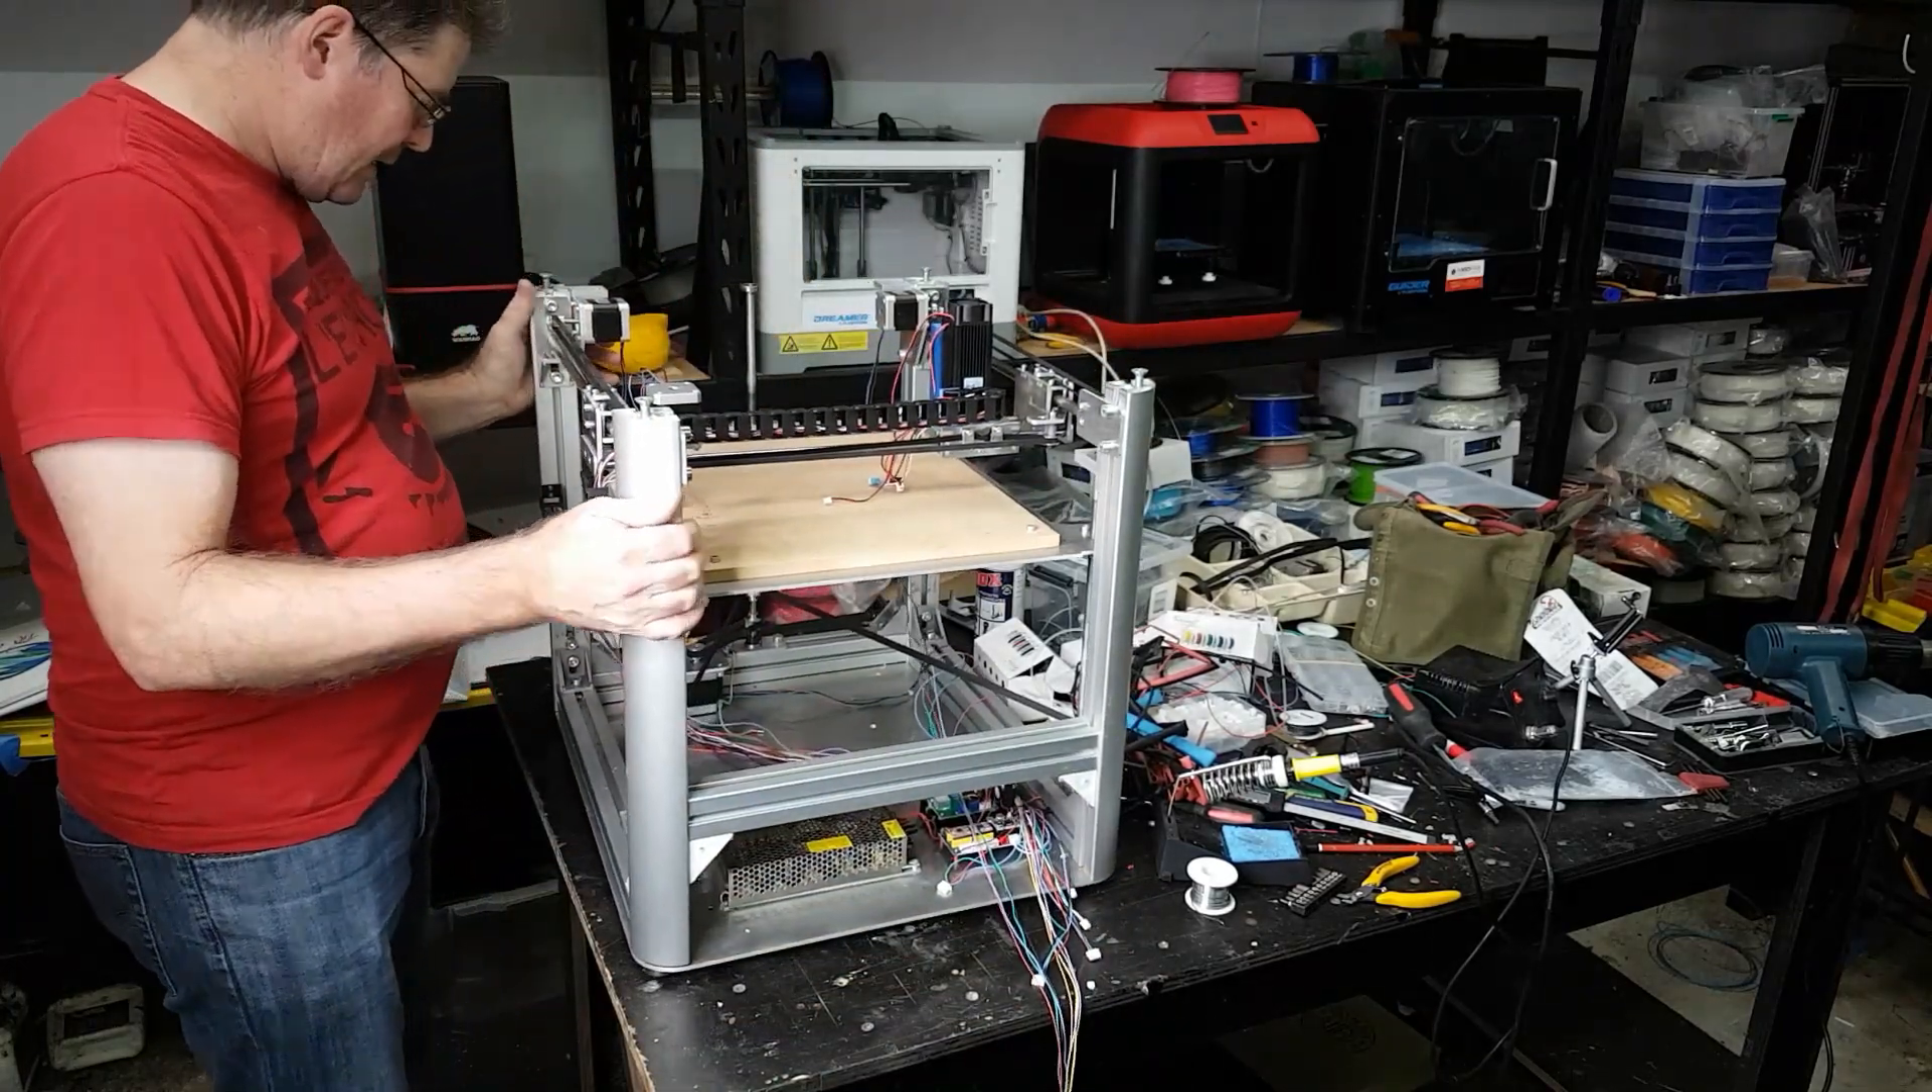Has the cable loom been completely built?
No.